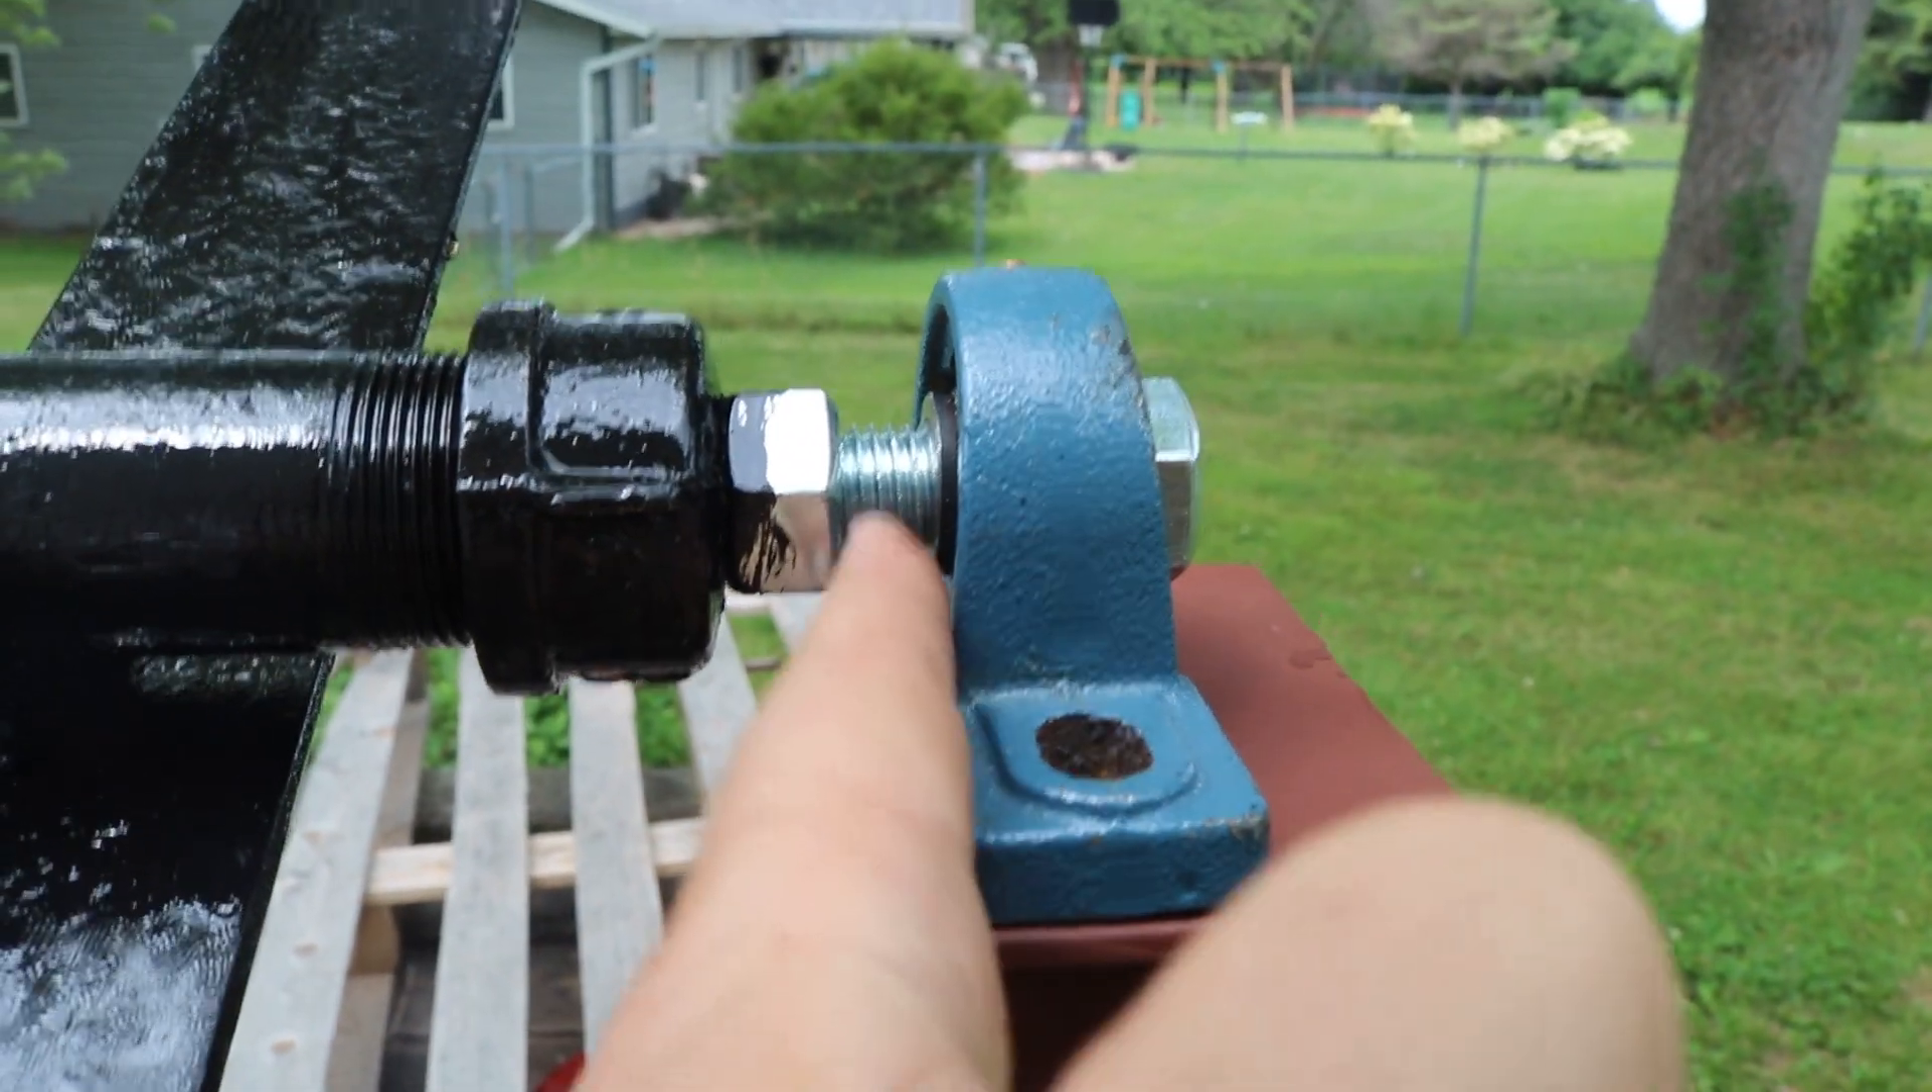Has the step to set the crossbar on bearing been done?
Yes.